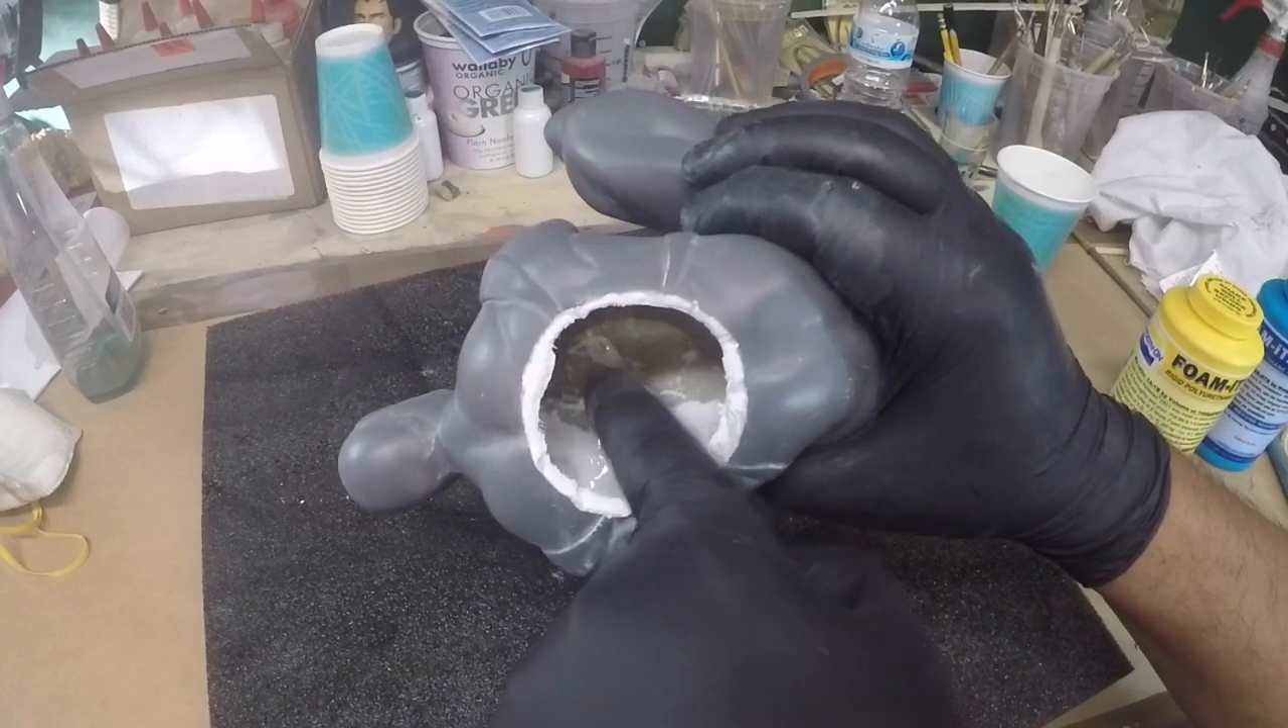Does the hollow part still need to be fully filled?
Yes.